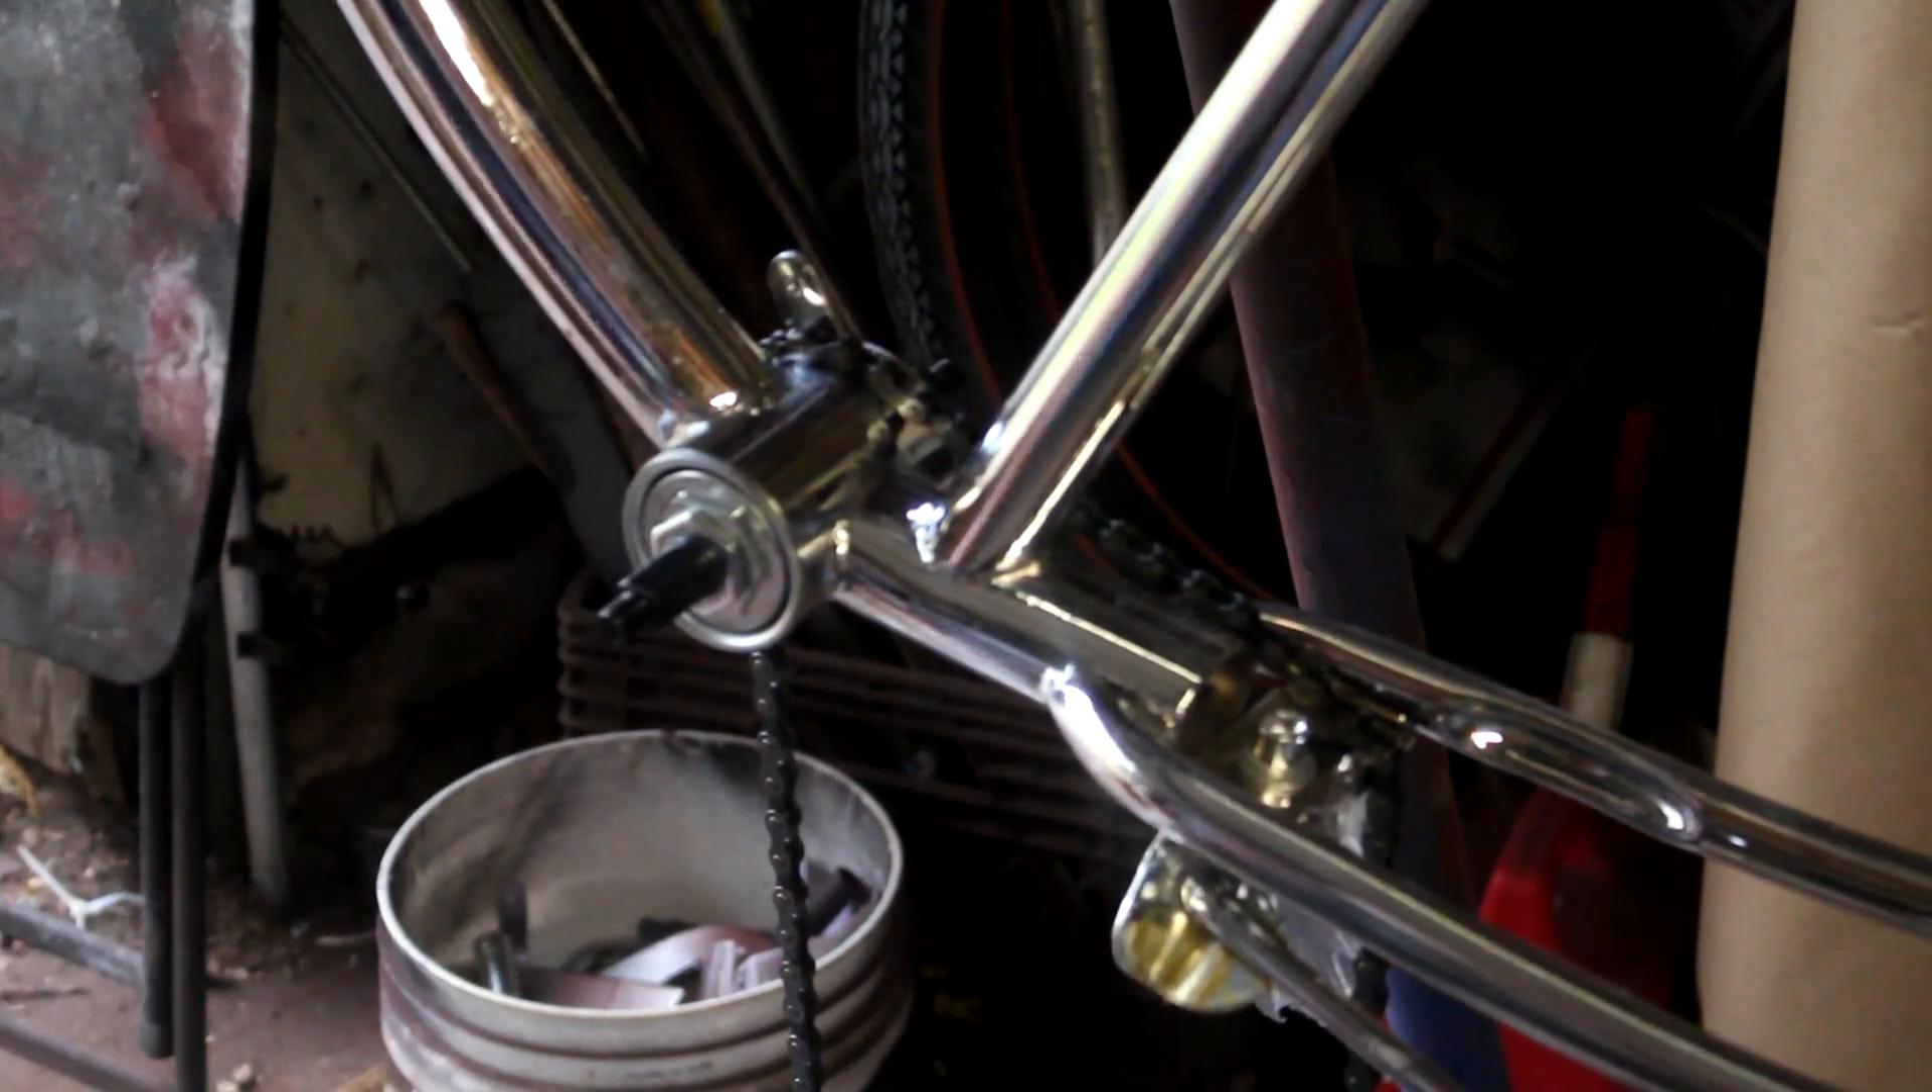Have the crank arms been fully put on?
No.